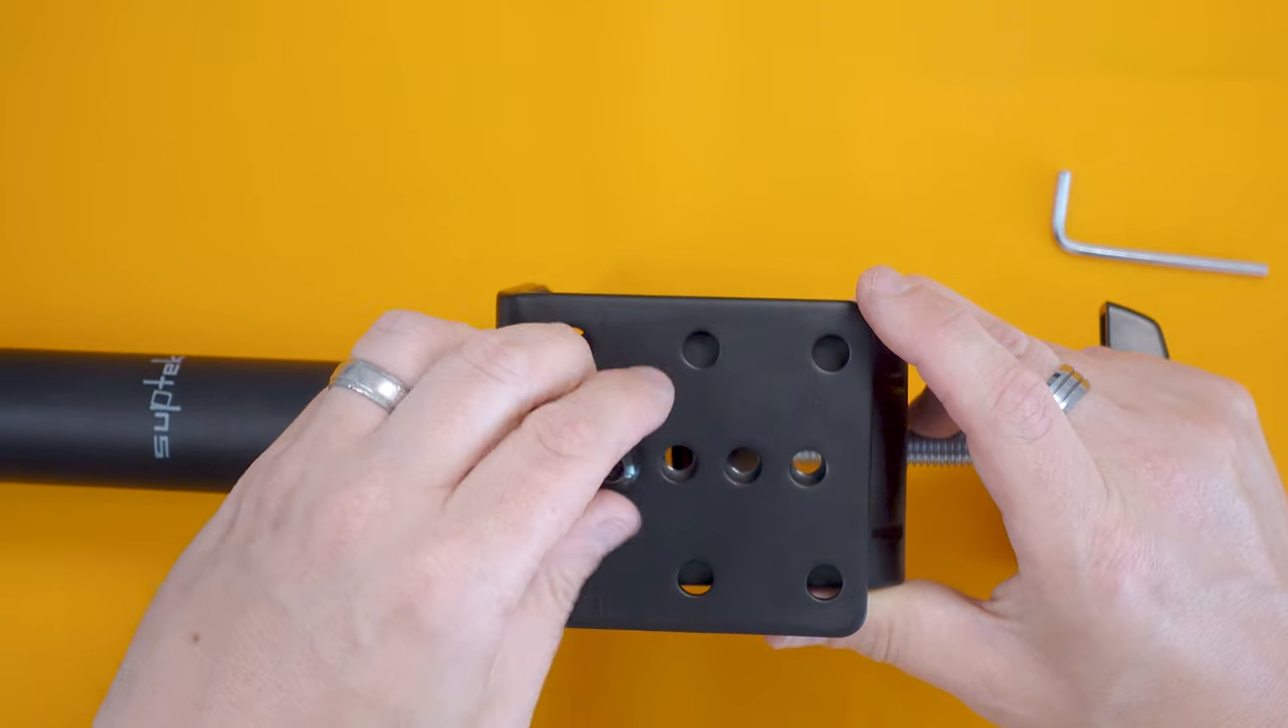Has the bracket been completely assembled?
No.